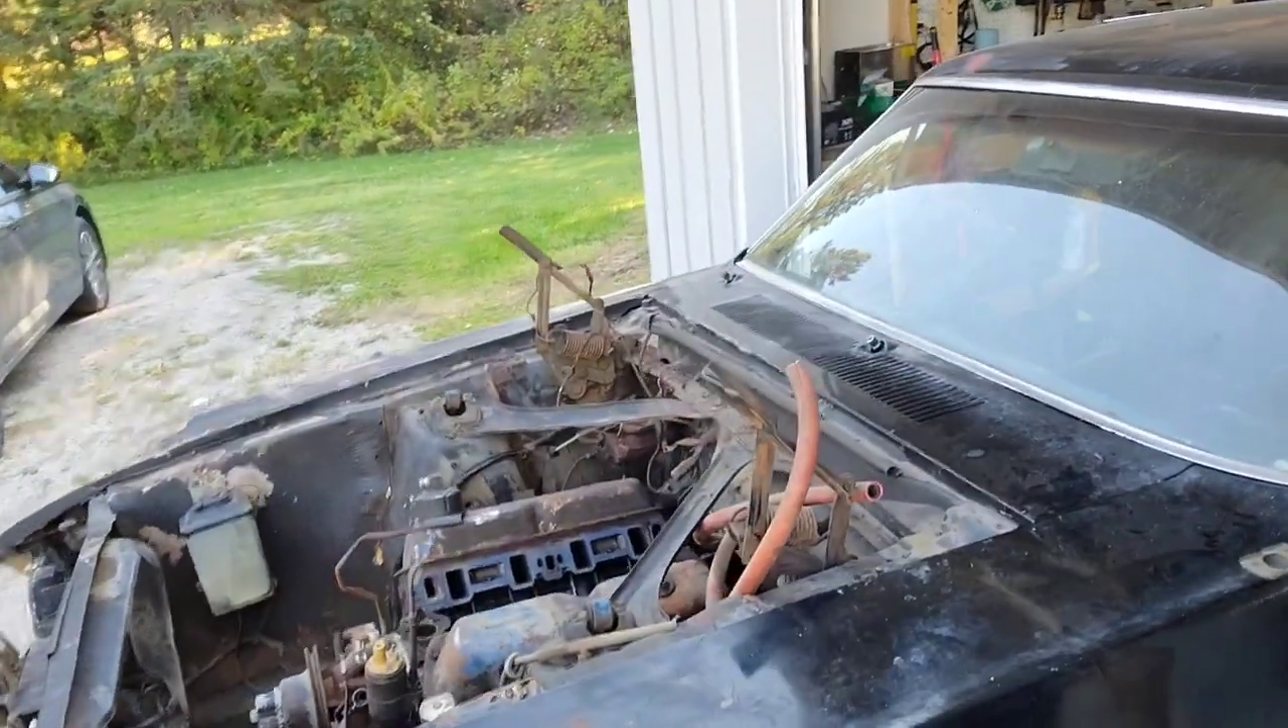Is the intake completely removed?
Yes.